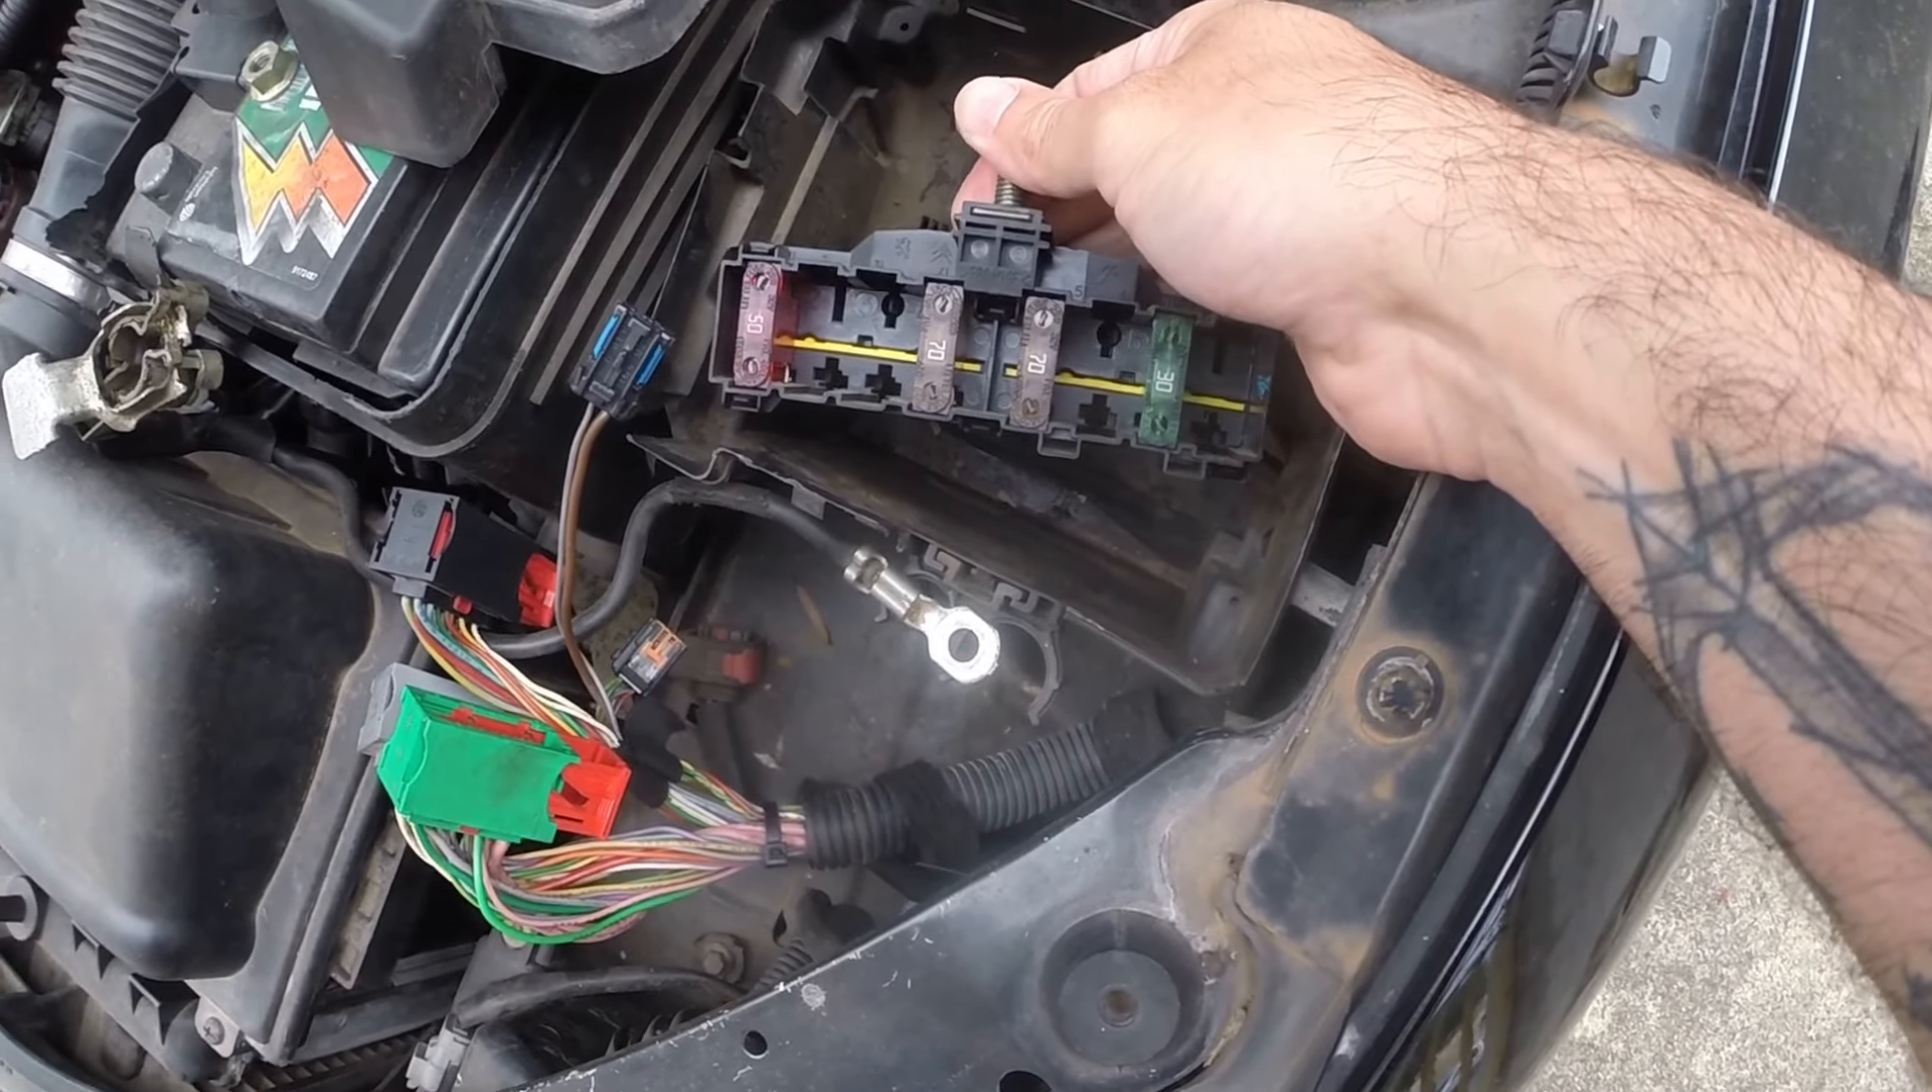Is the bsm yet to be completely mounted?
Yes.